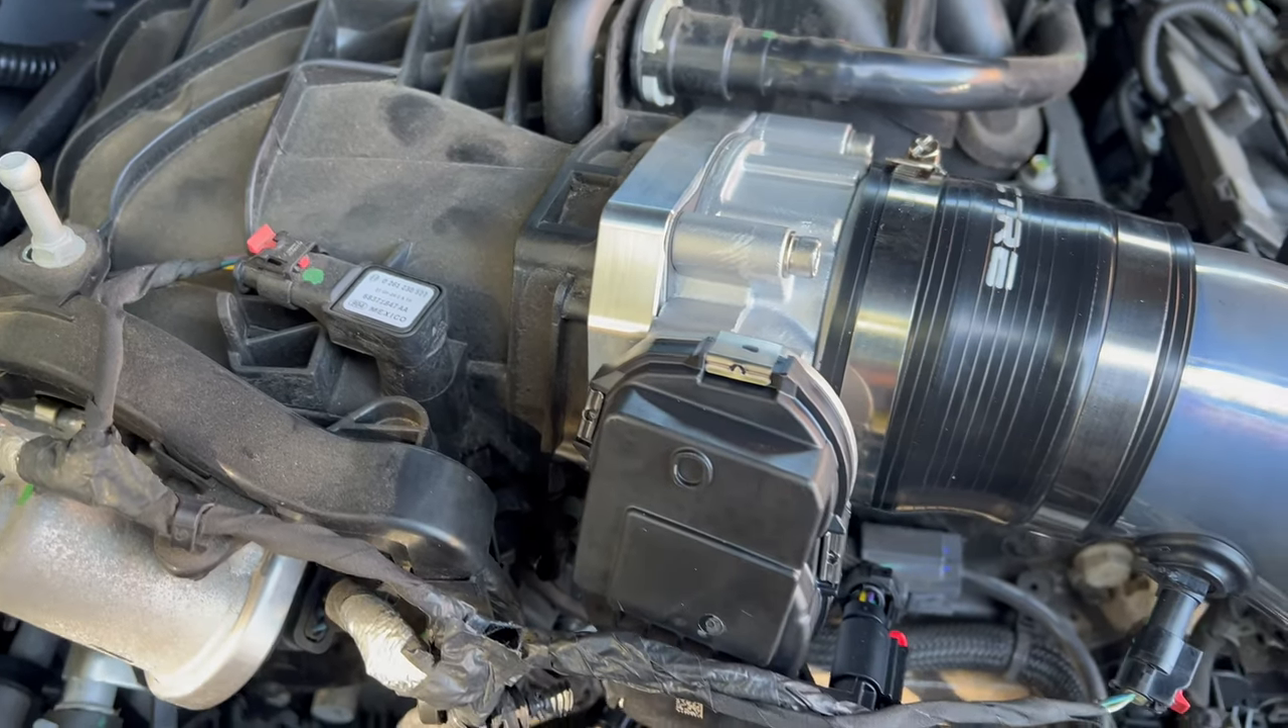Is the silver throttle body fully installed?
Yes.